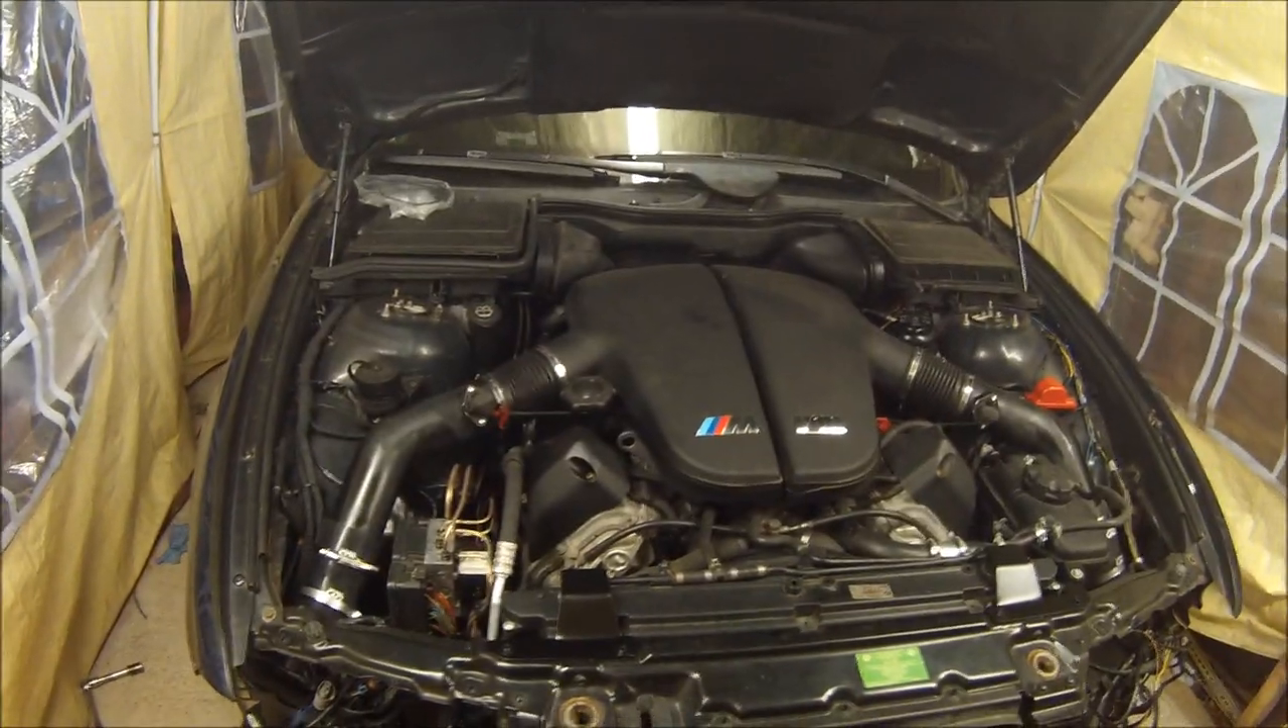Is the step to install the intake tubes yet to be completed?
No.